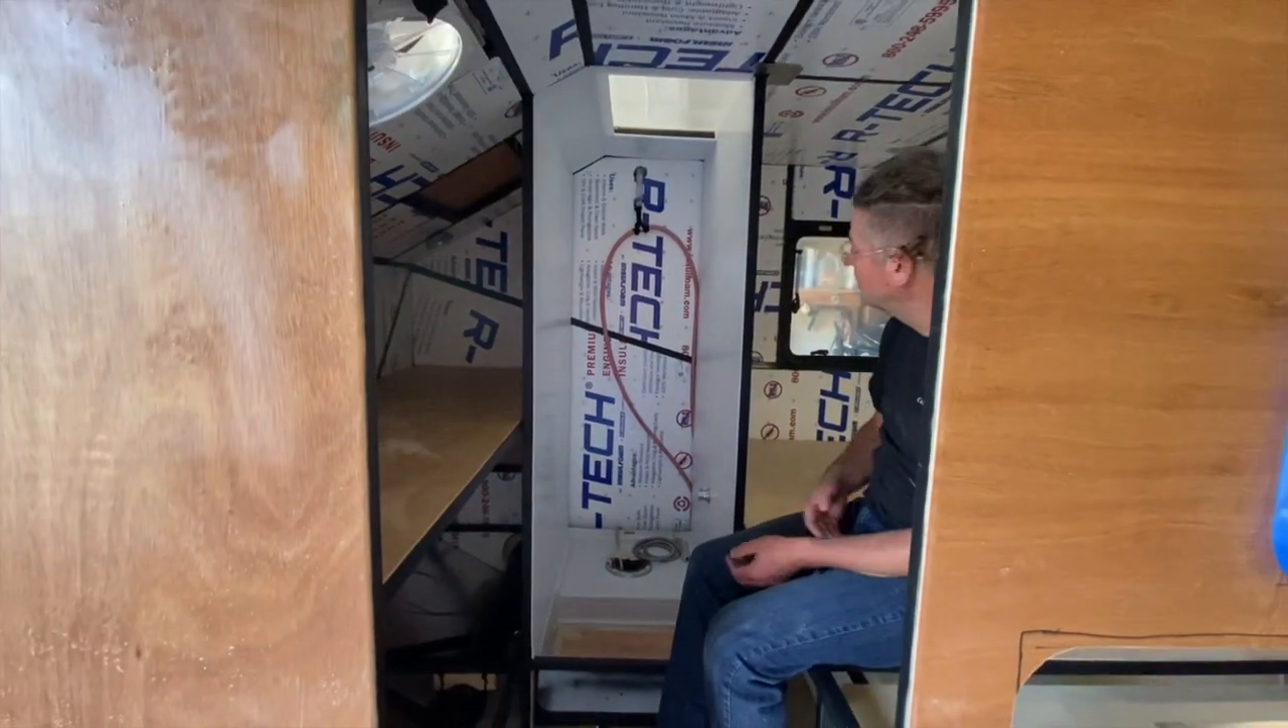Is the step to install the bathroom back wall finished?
No.